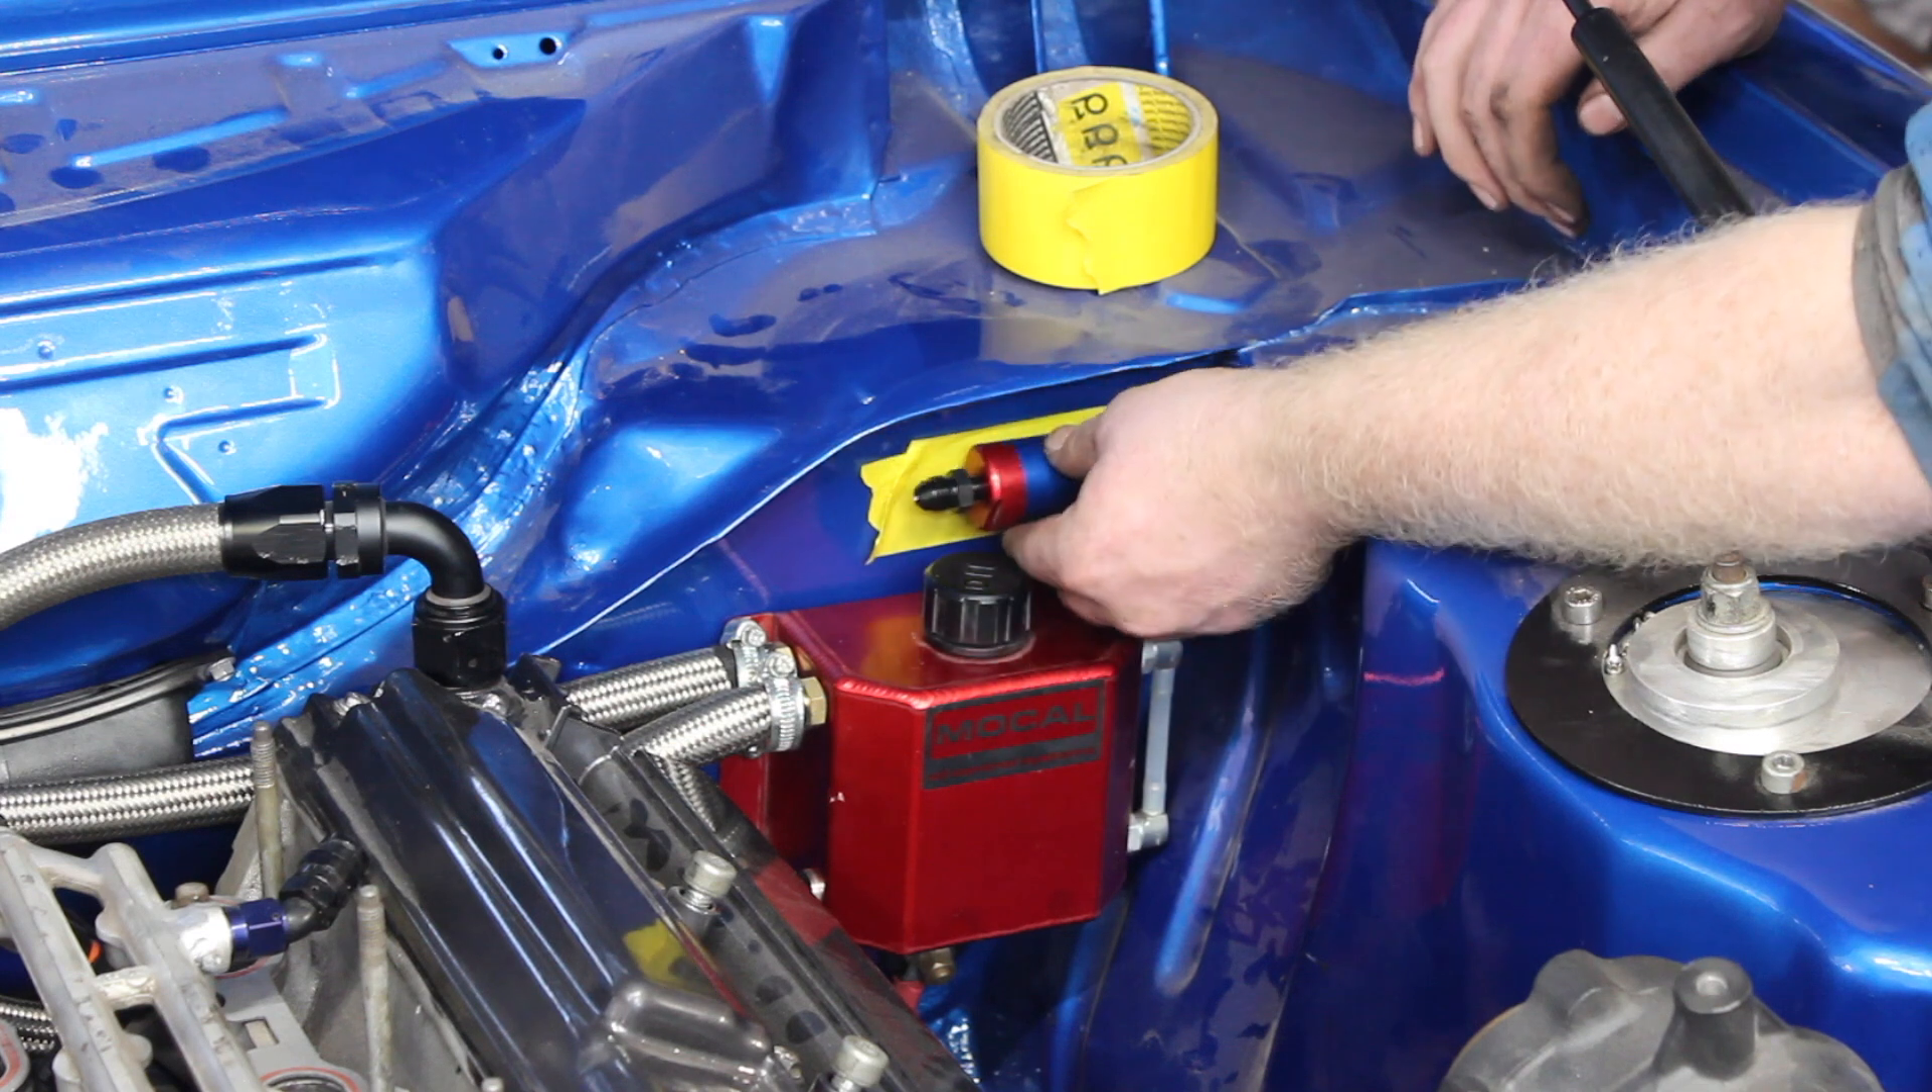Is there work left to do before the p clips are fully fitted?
Yes.